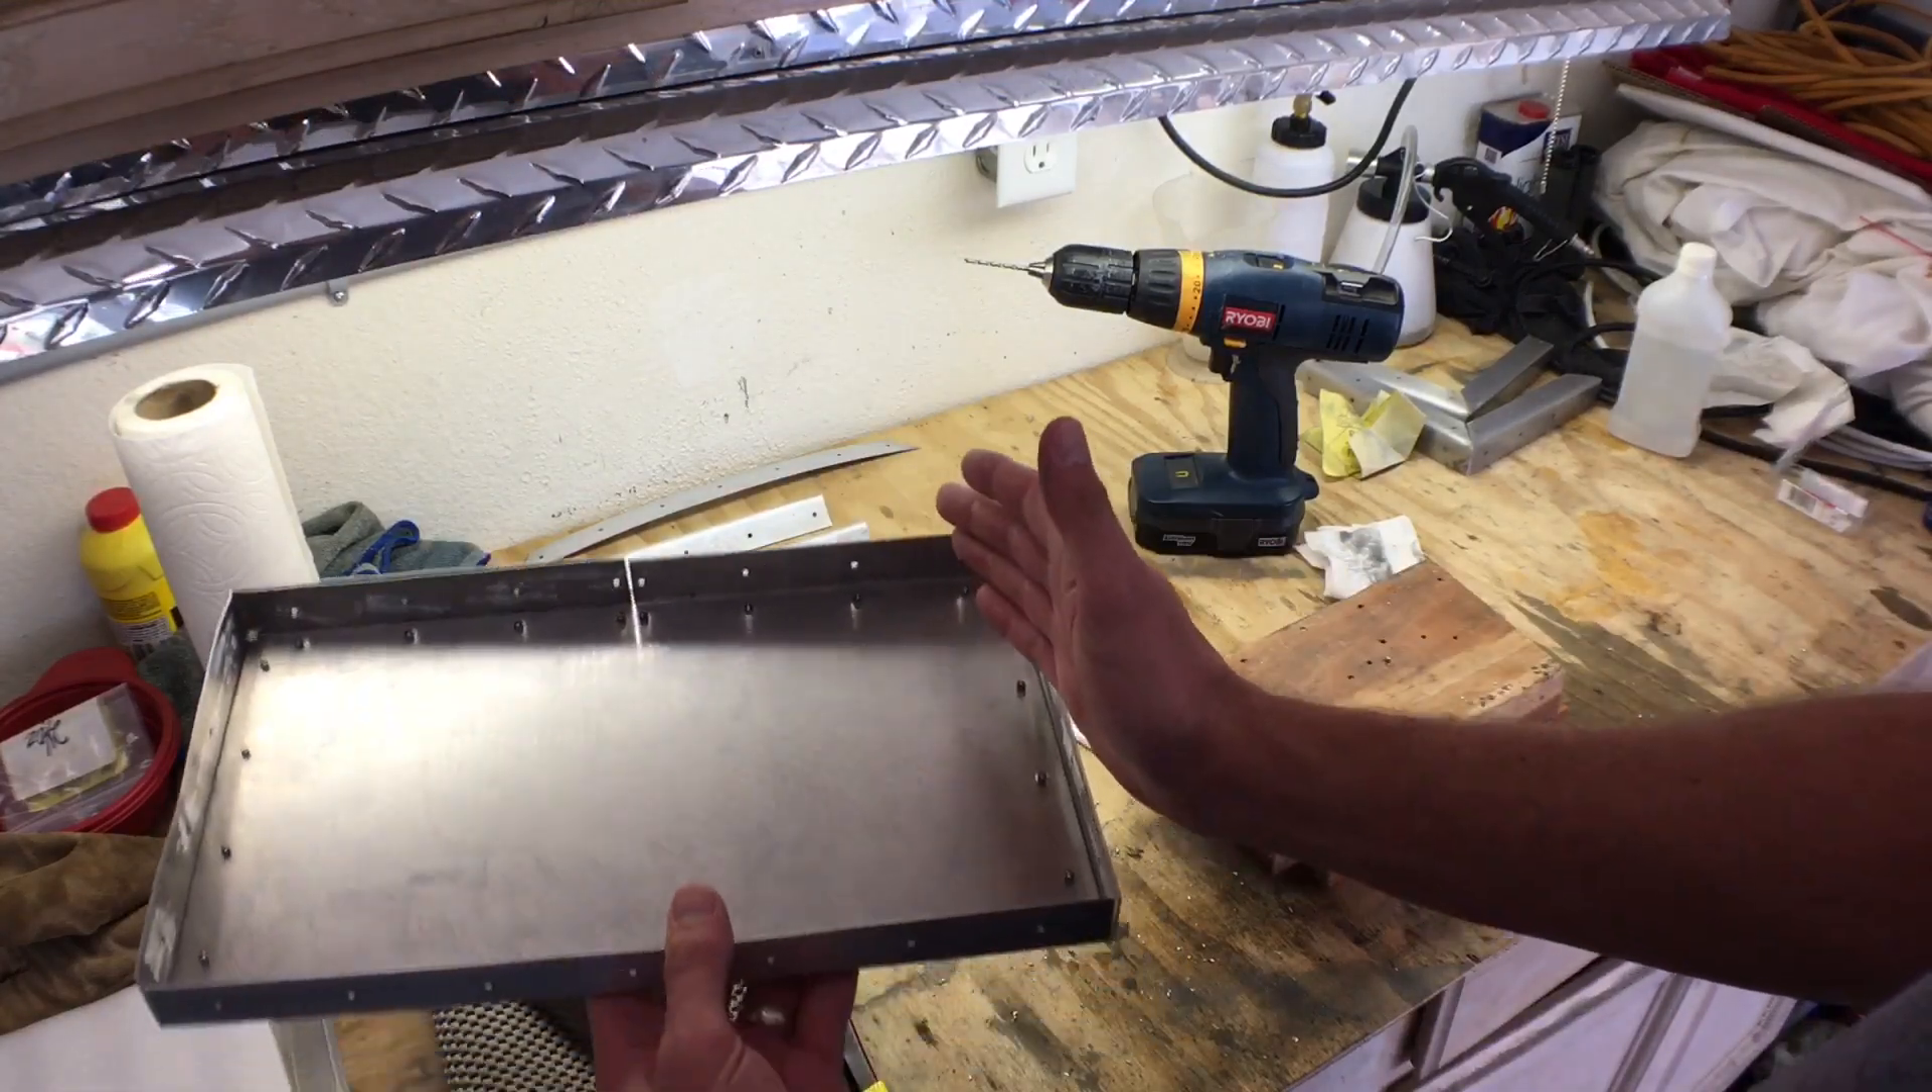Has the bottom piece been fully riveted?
Yes.